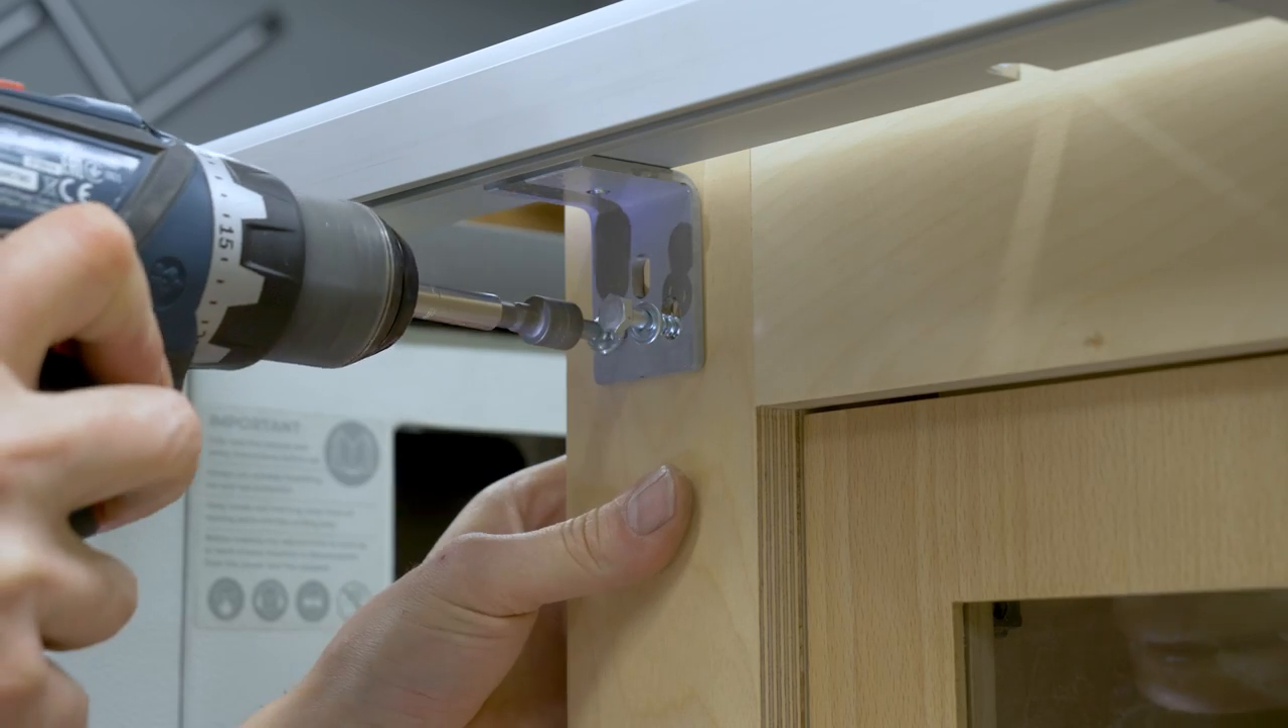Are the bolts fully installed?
No.